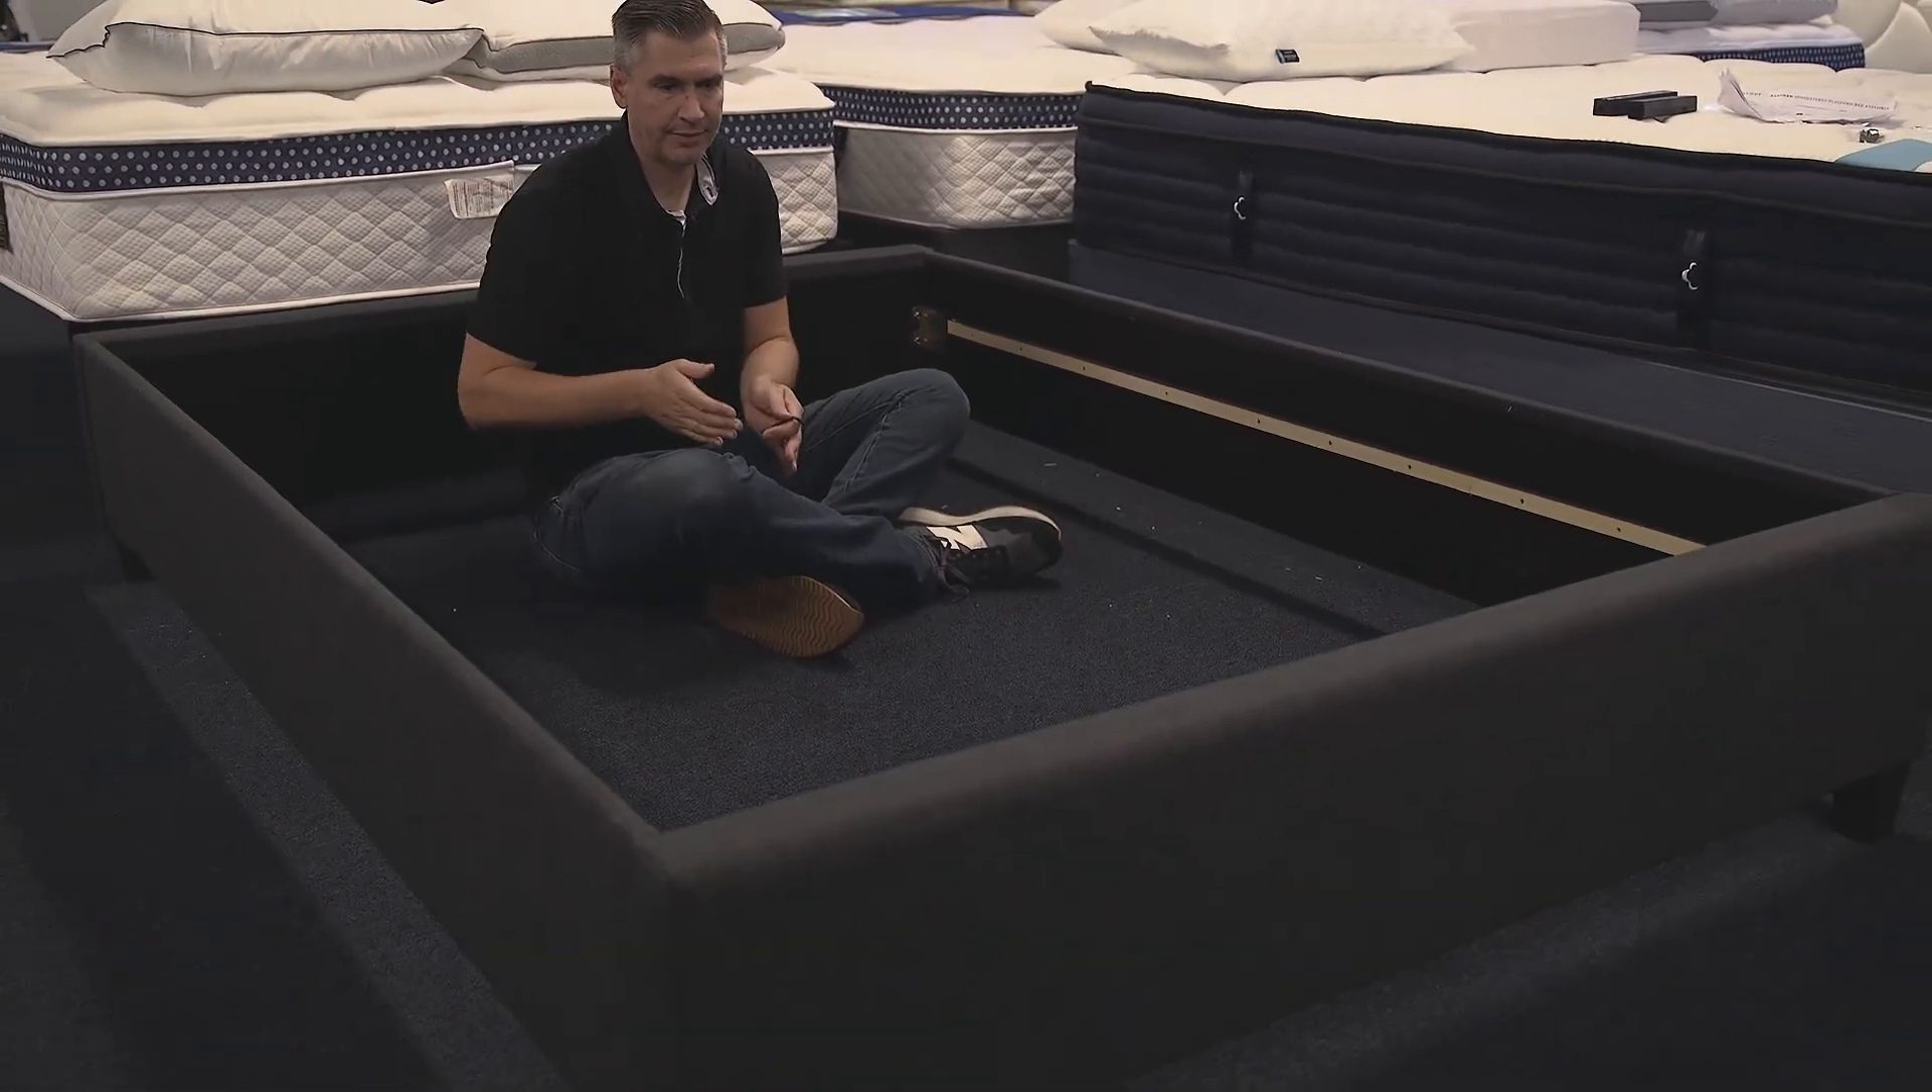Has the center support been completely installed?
No.